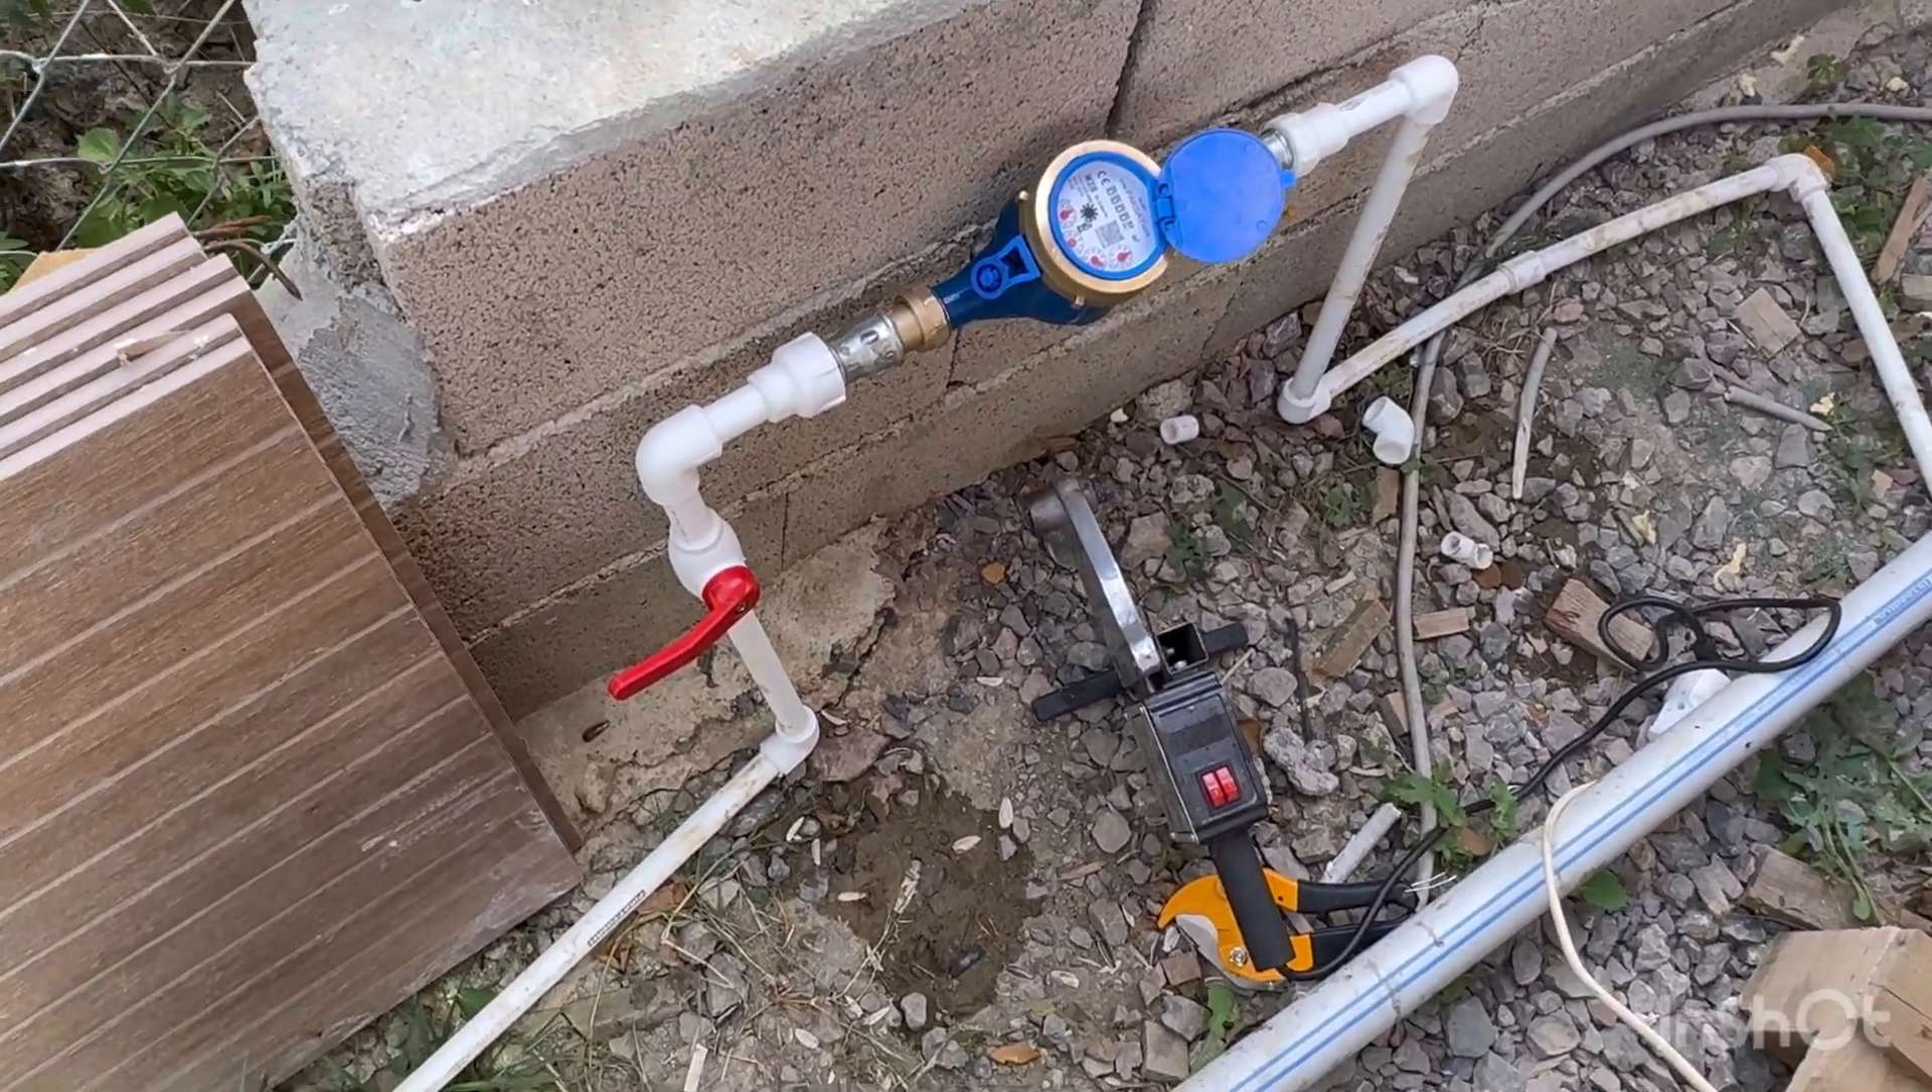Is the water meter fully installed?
Yes.